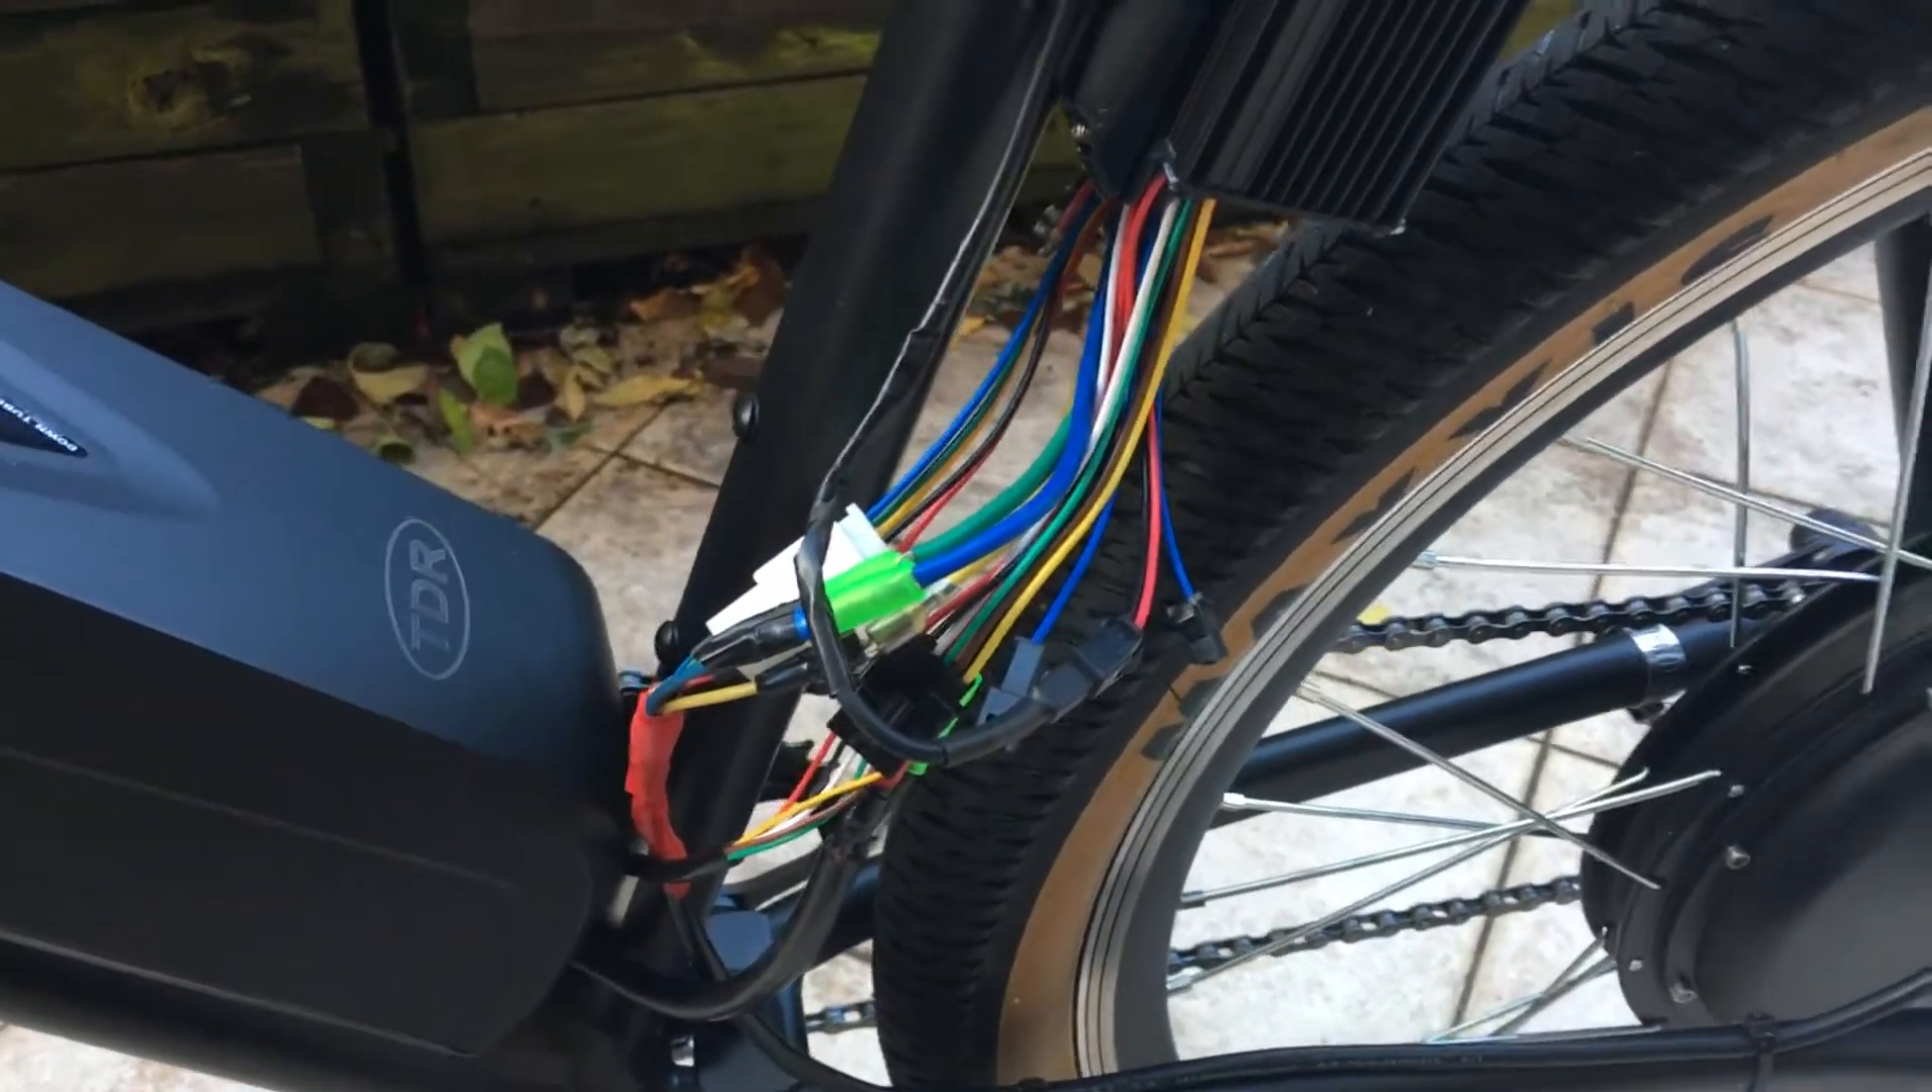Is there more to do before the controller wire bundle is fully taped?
Yes.